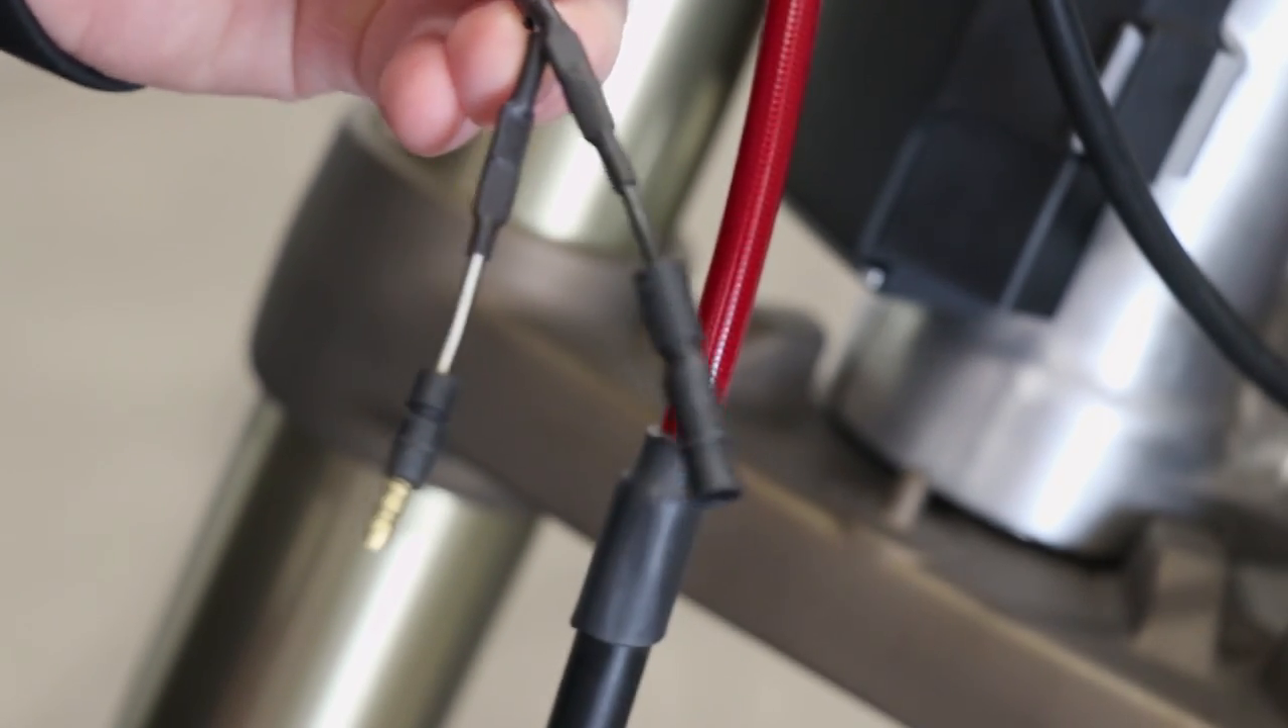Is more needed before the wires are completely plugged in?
Yes.